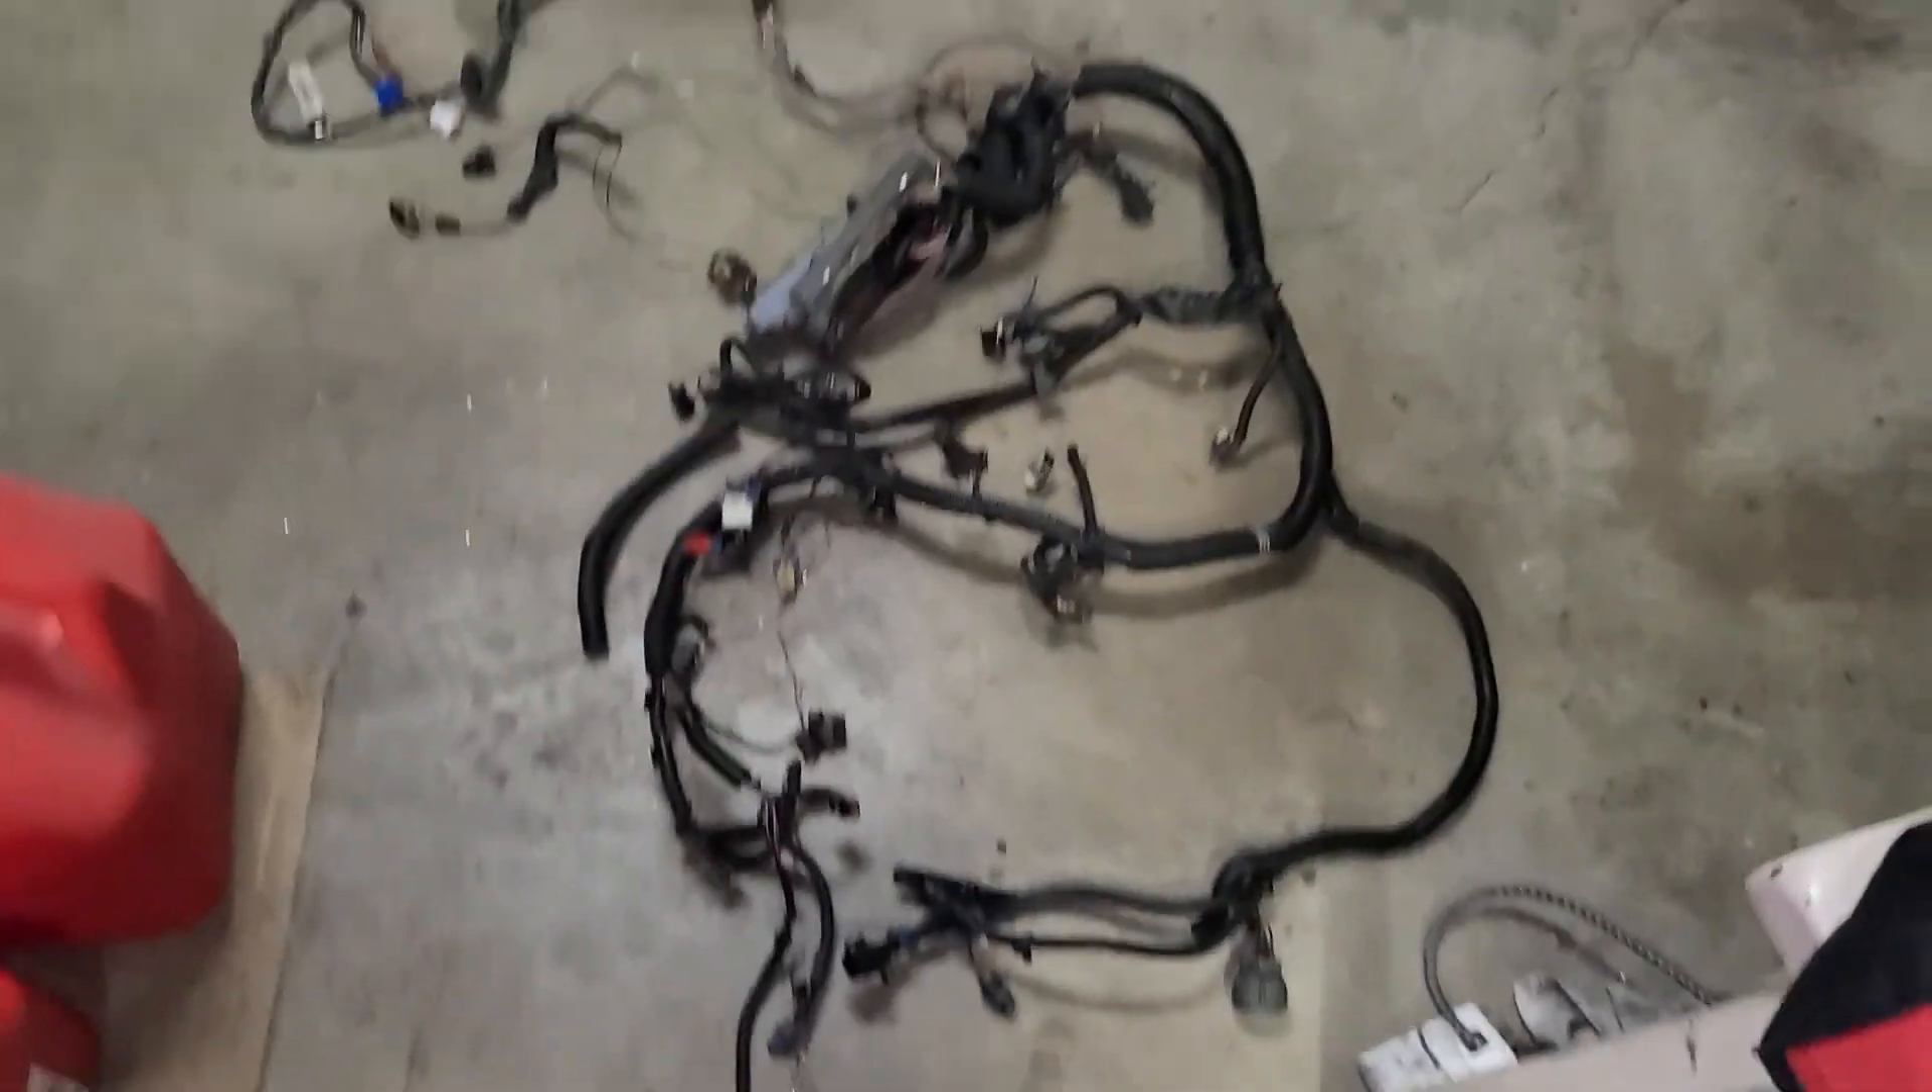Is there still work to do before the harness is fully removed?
No.